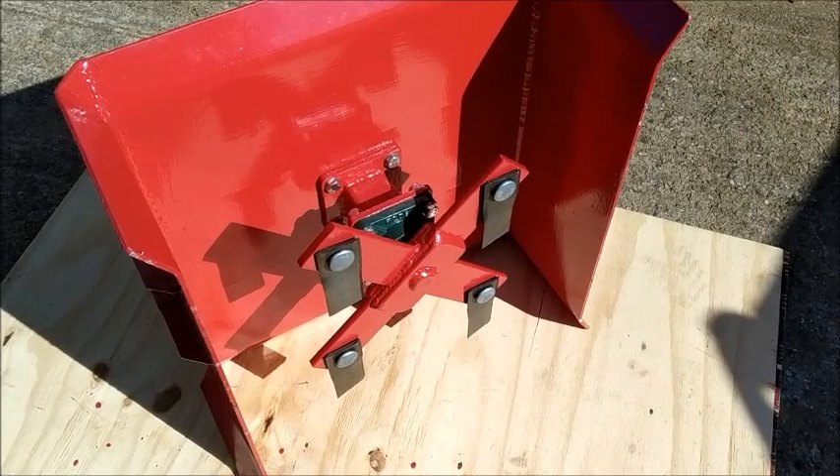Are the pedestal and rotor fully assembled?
Yes.